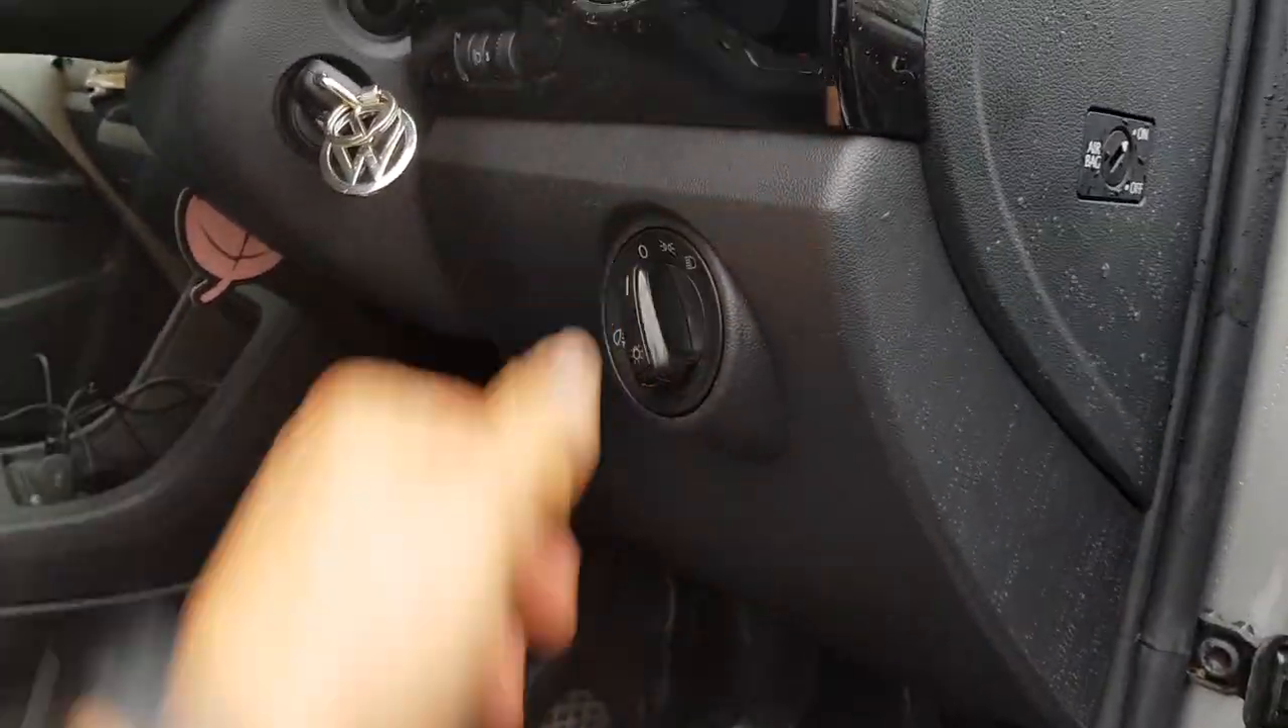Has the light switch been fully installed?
Yes.